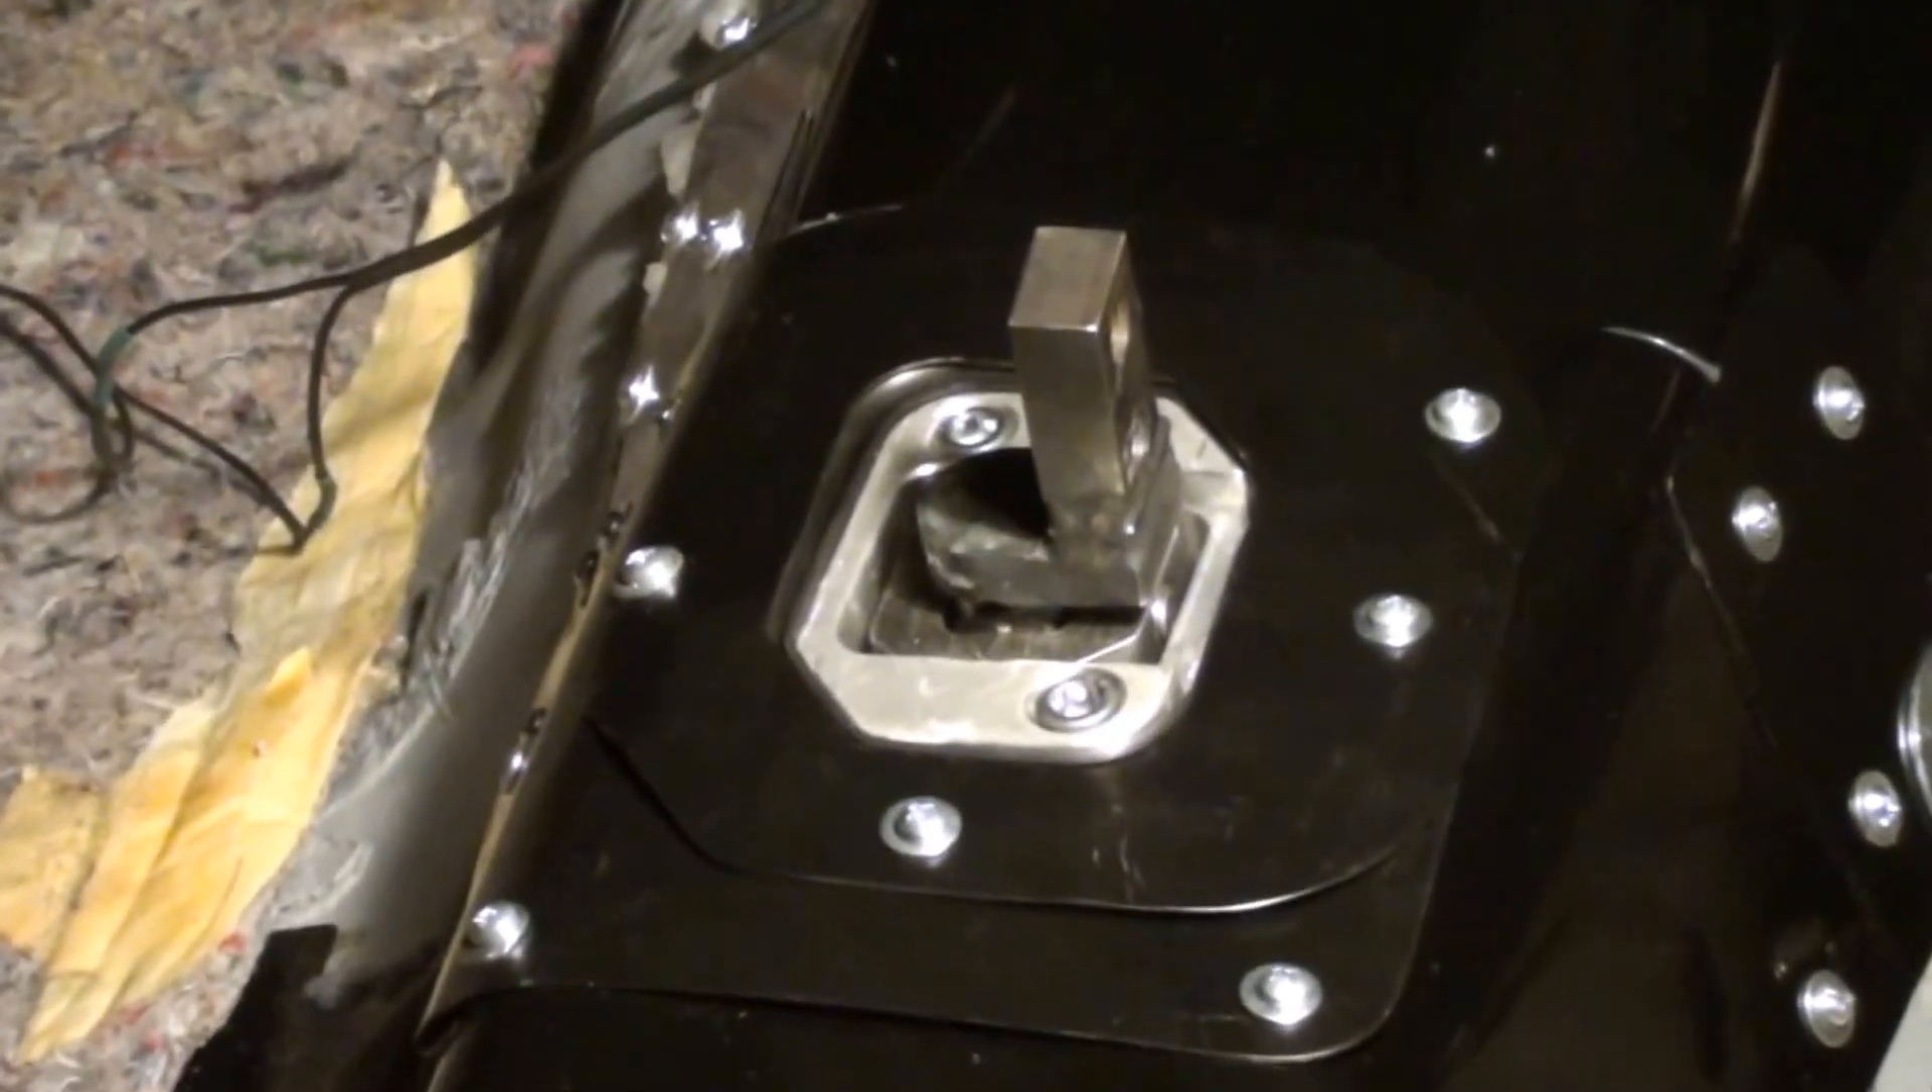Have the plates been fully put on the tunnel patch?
Yes.